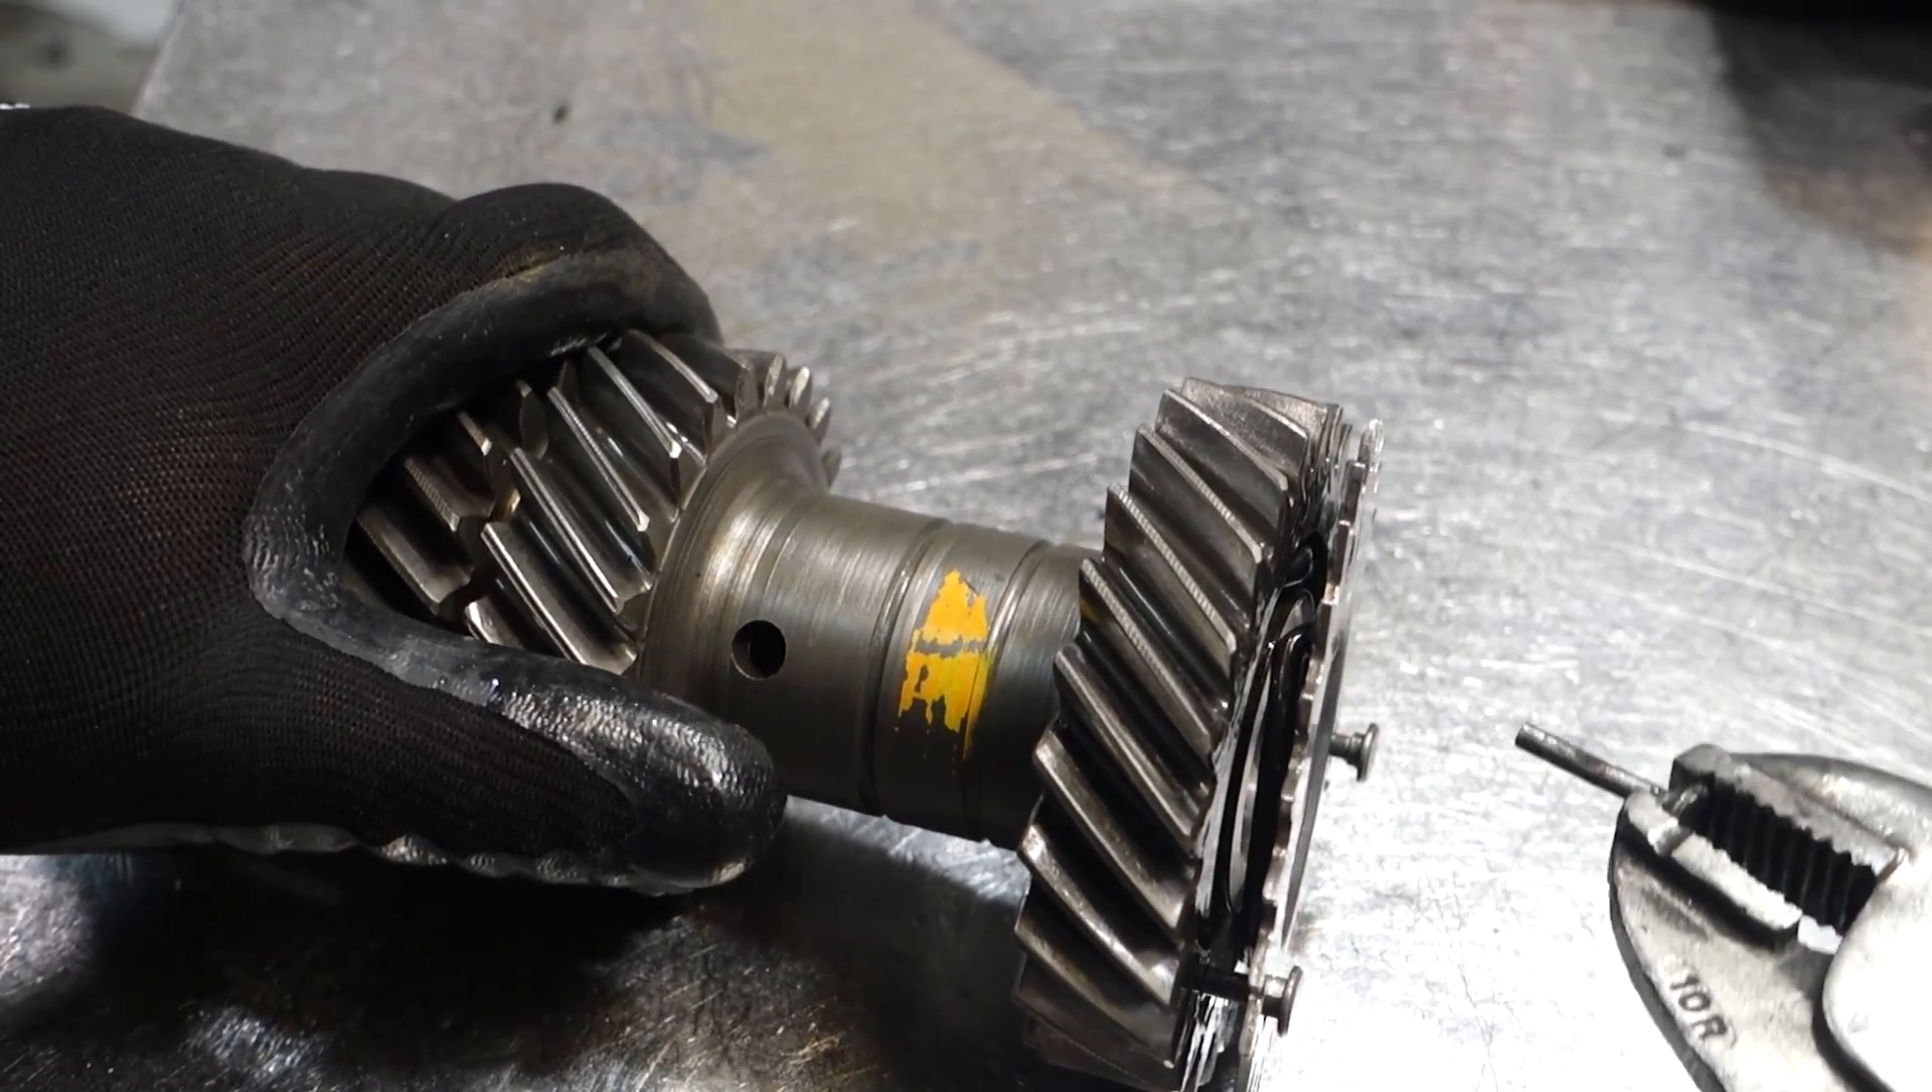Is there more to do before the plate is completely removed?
Yes.